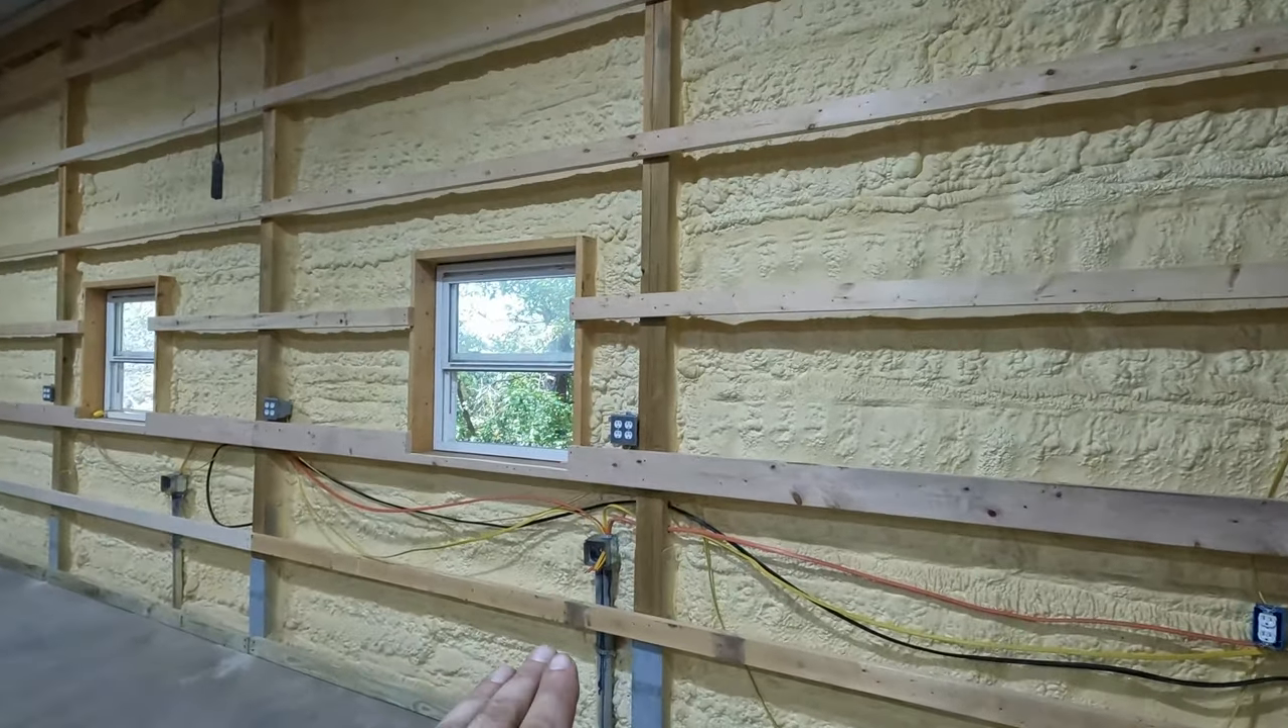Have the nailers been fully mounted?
Yes.